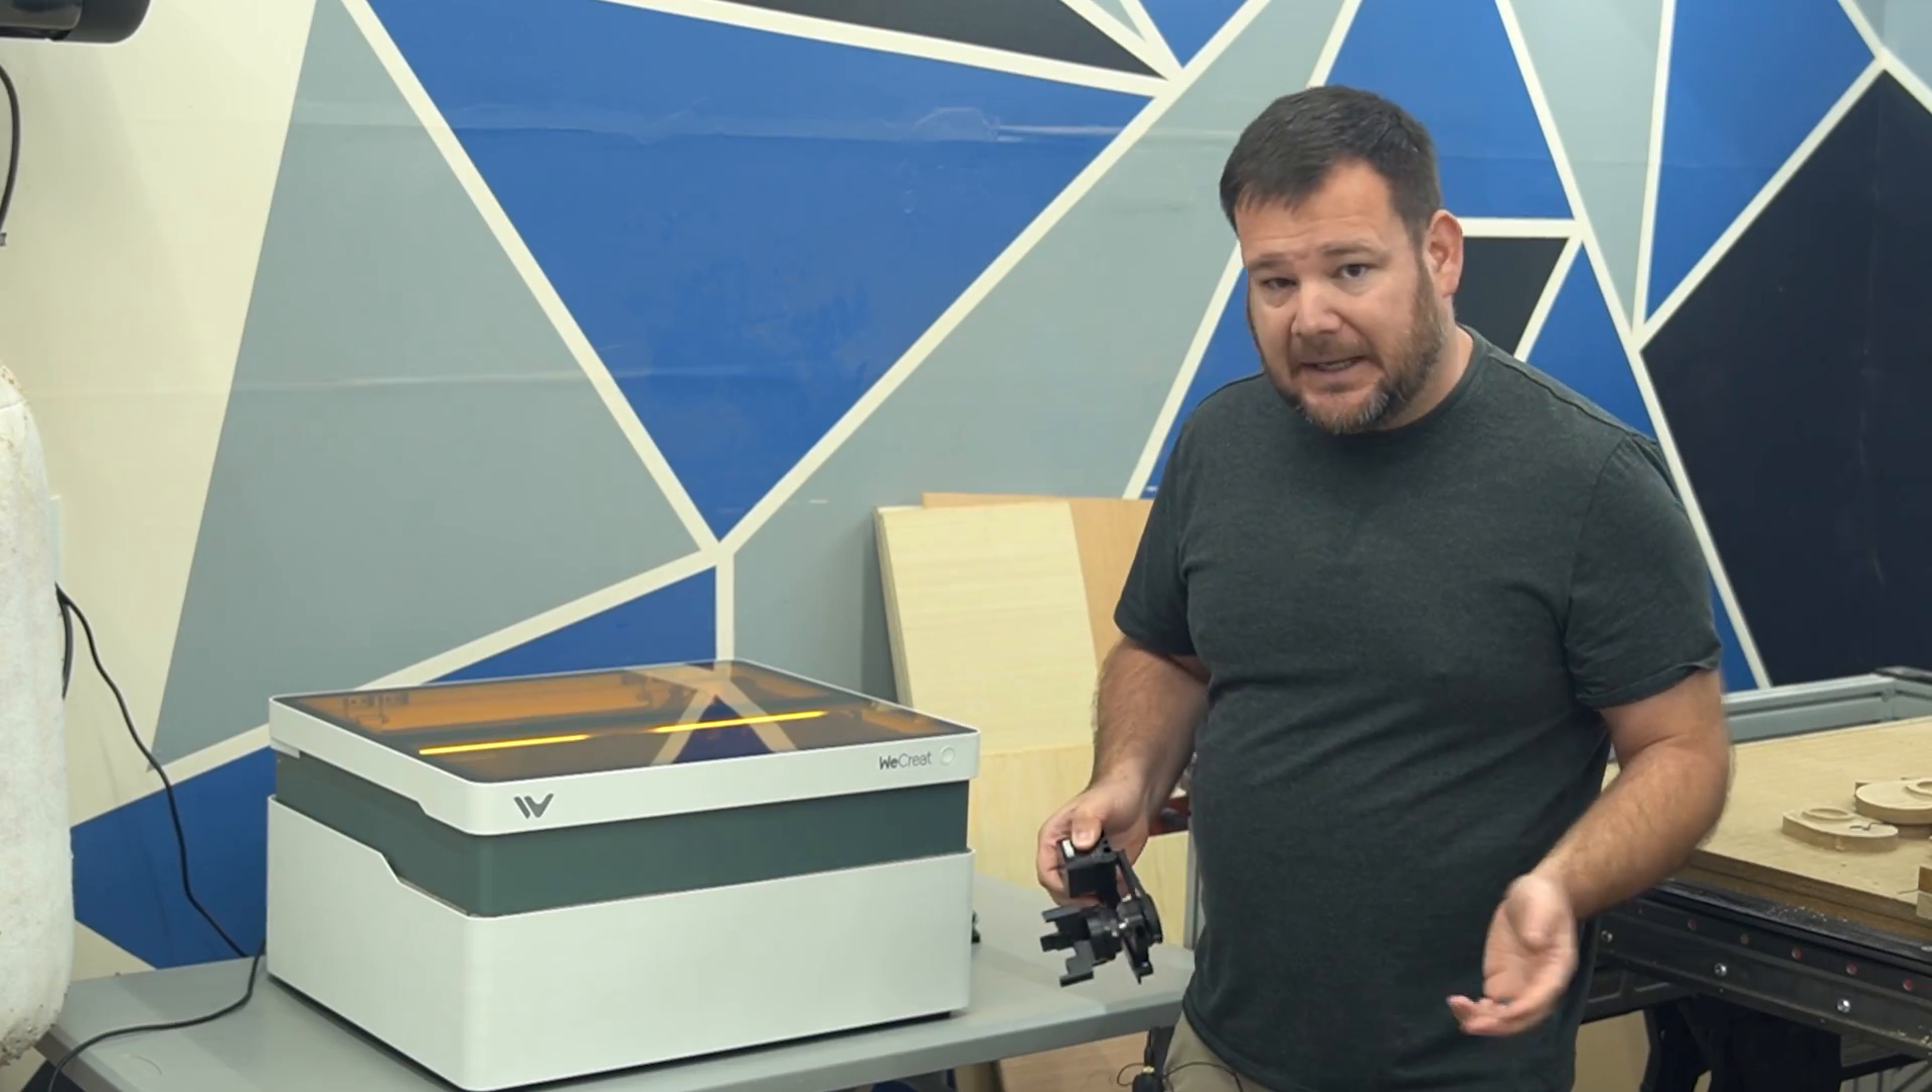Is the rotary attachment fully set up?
No.